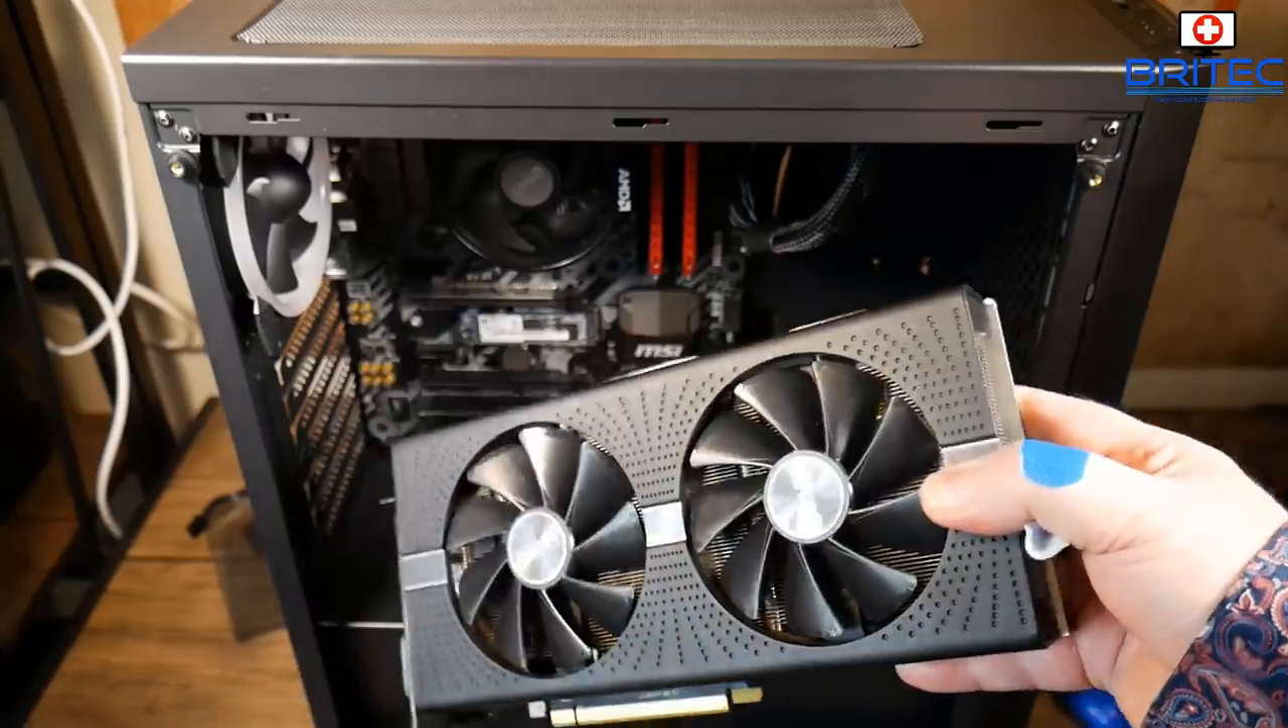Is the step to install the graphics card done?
No.